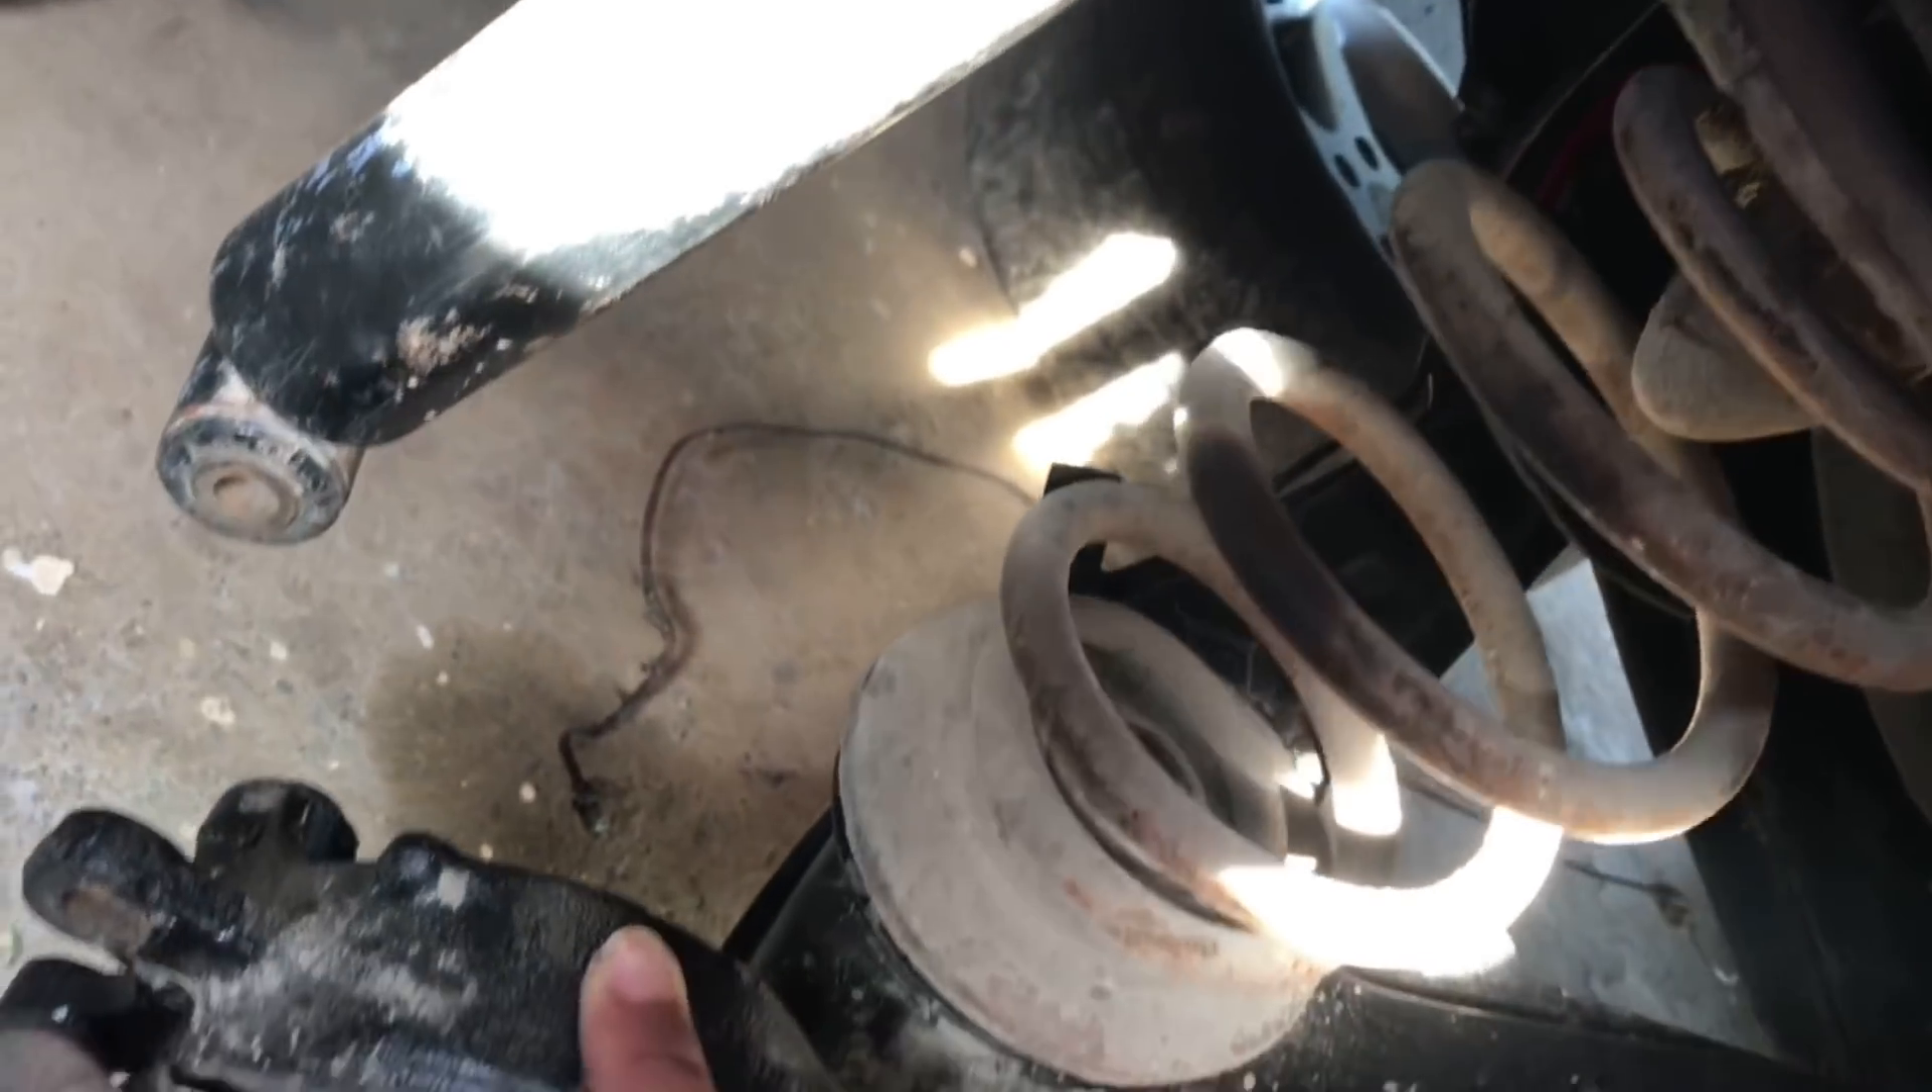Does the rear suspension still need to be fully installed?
Yes.